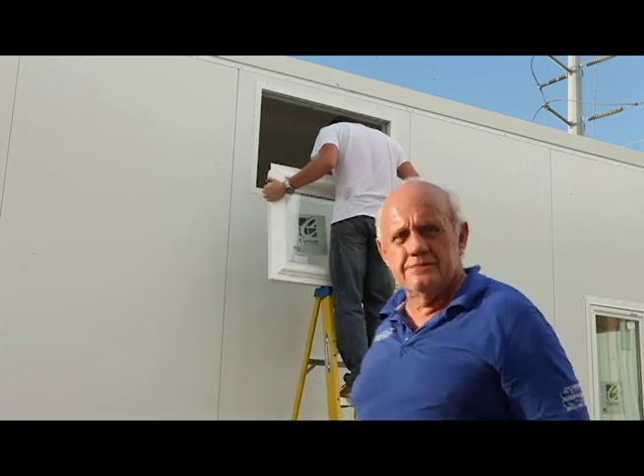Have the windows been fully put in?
No.